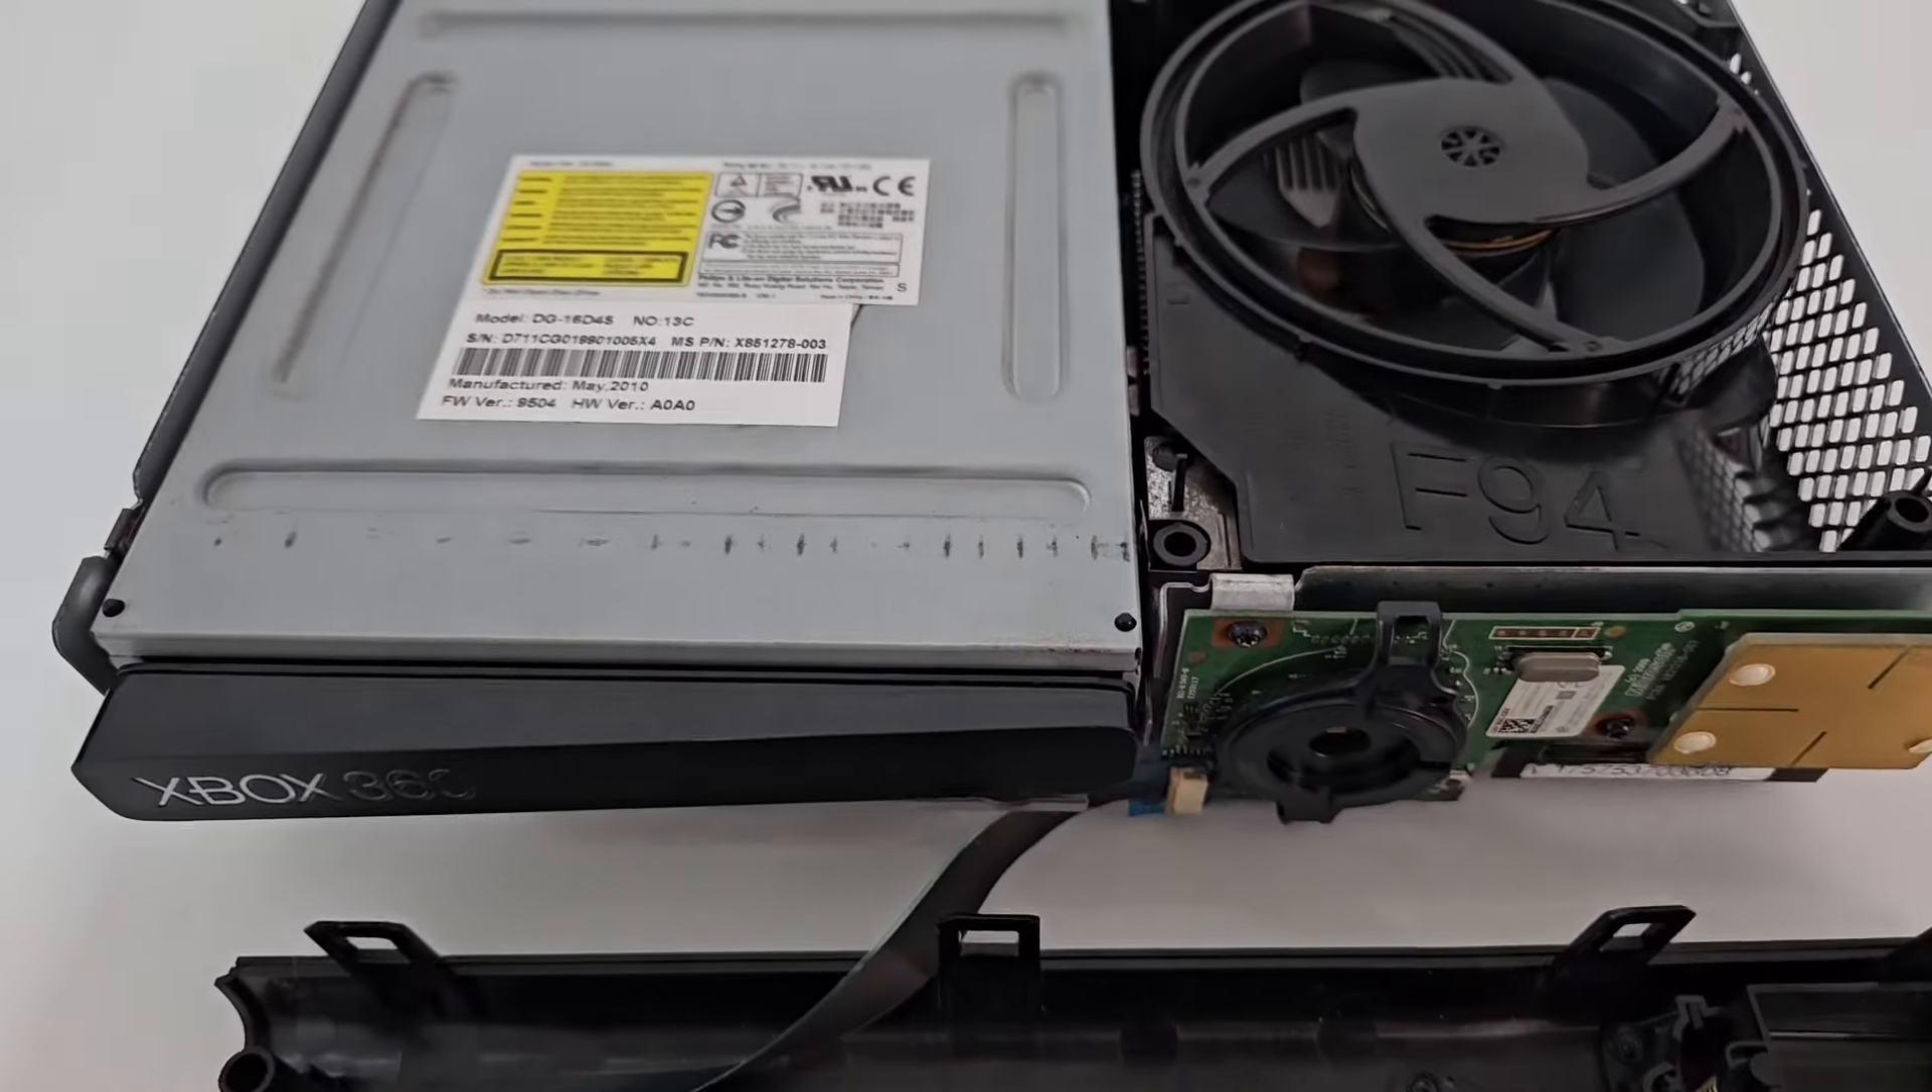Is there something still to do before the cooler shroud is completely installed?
No.